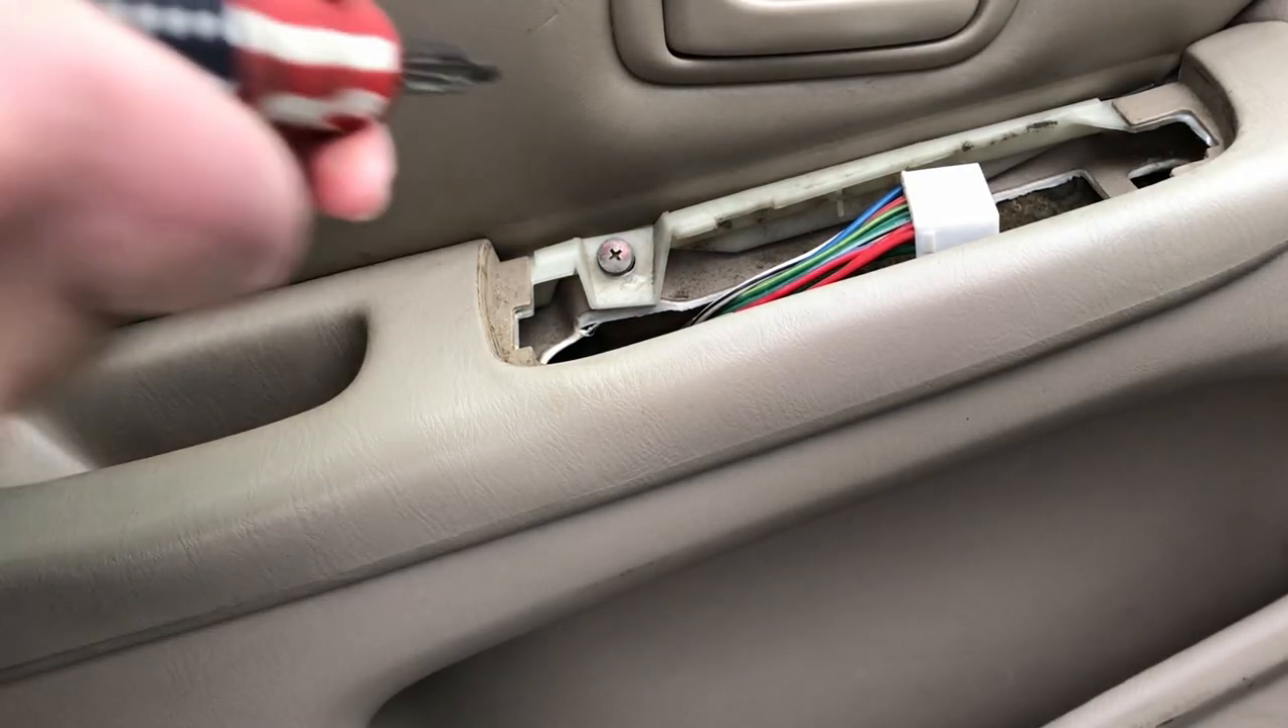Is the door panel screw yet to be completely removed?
Yes.